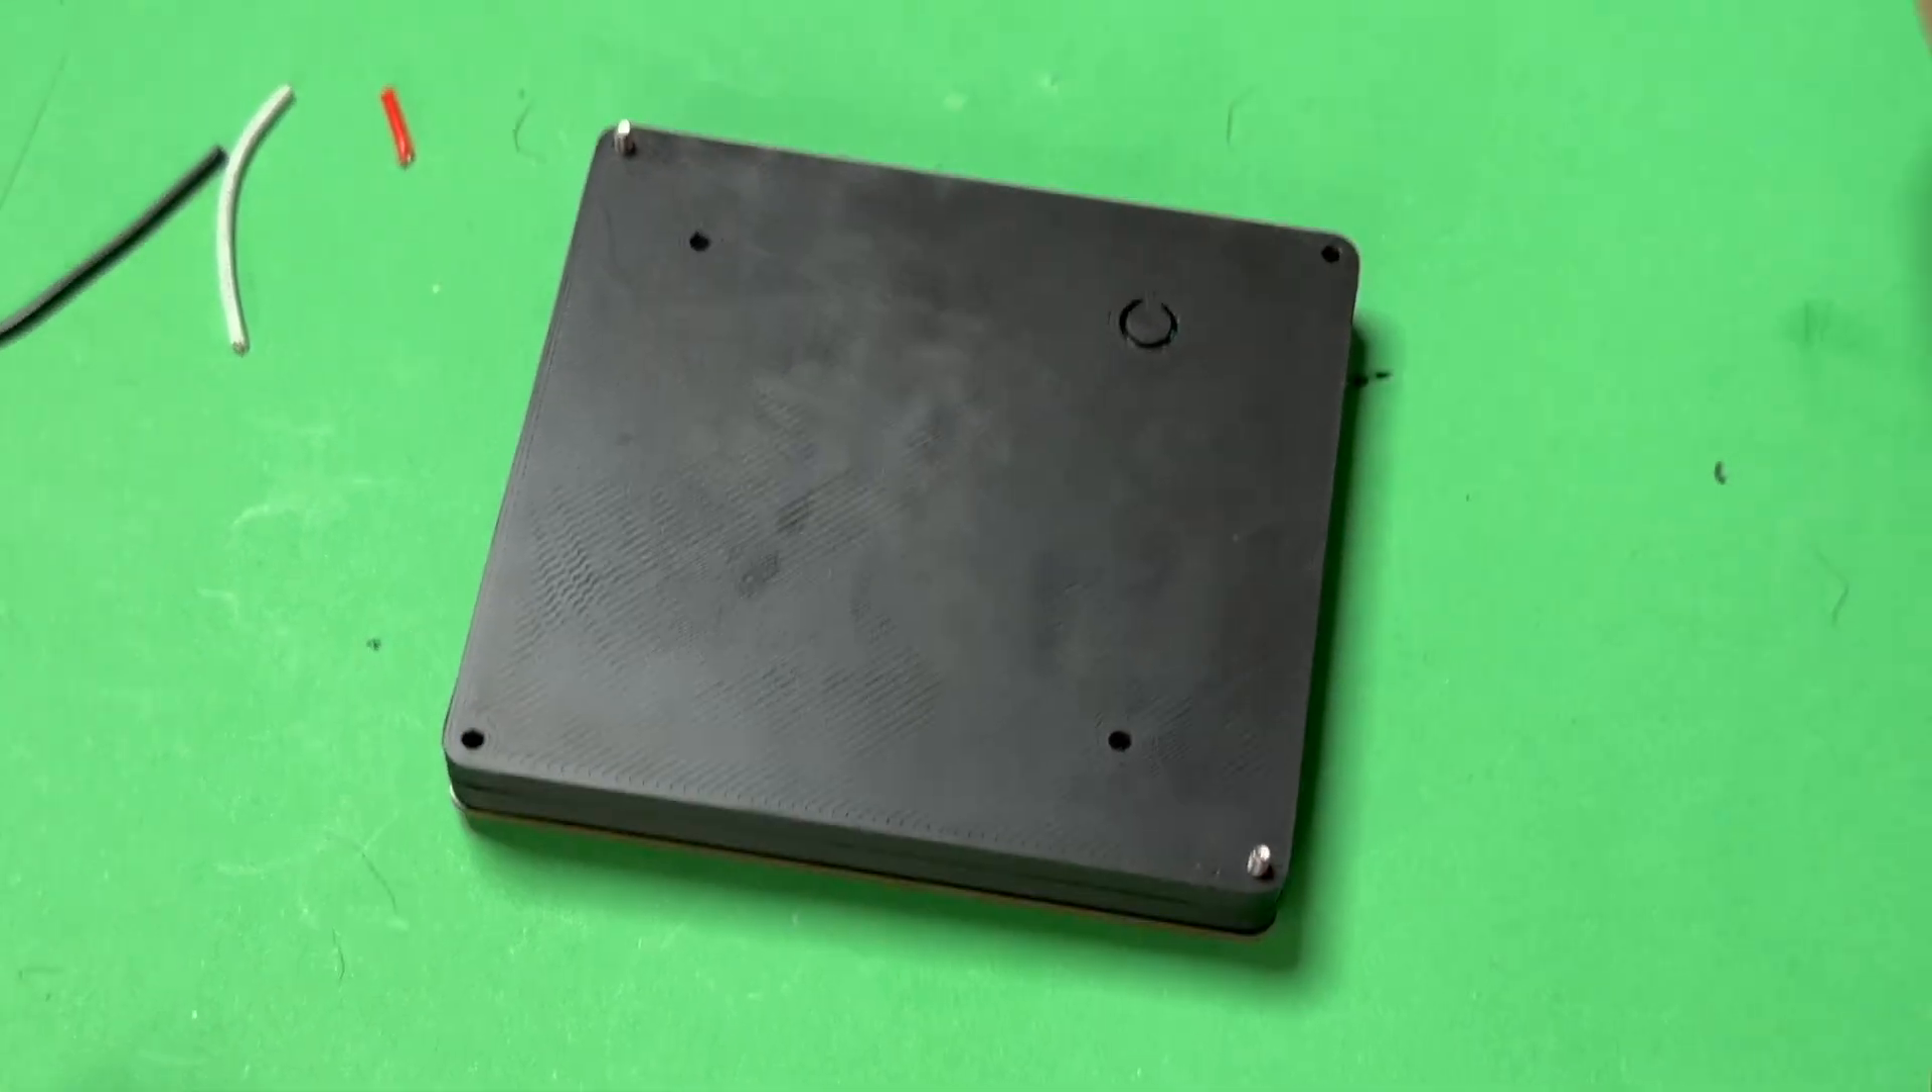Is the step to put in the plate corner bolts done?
No.